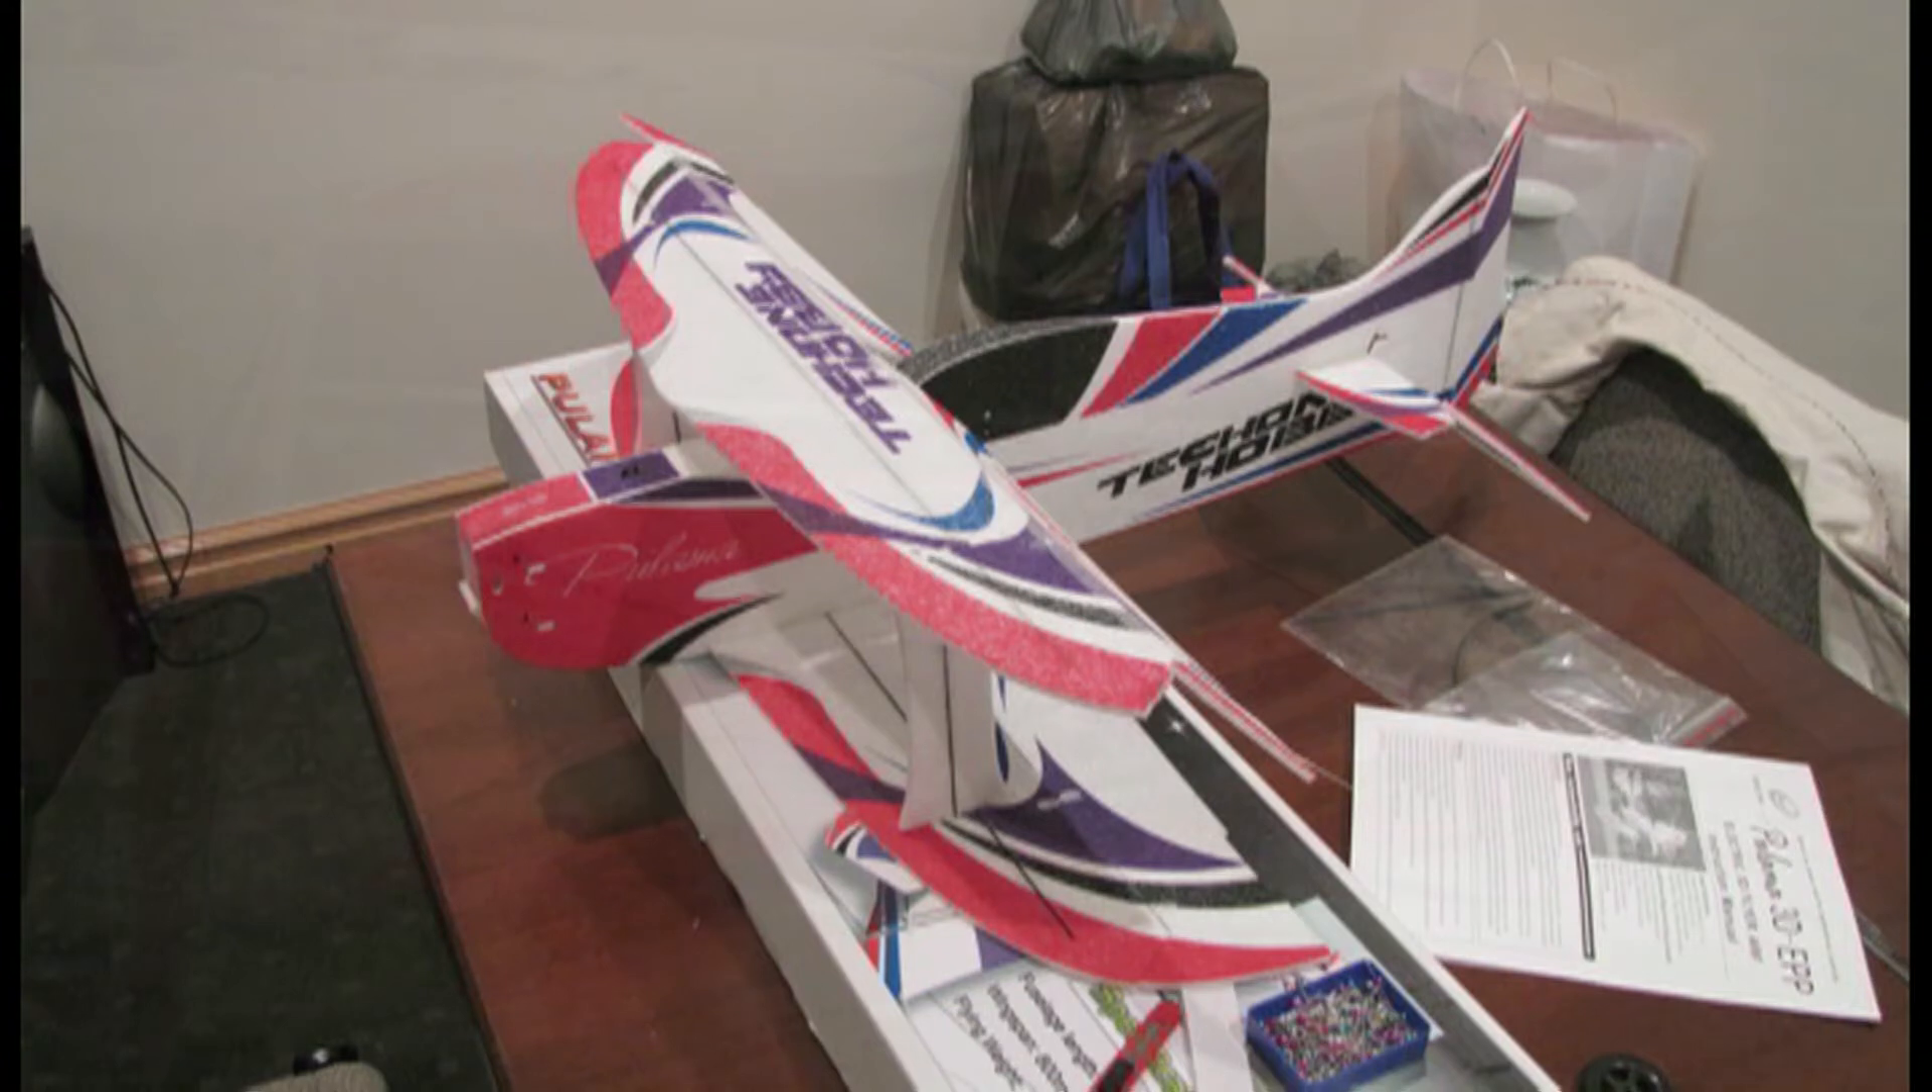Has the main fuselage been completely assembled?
Yes.